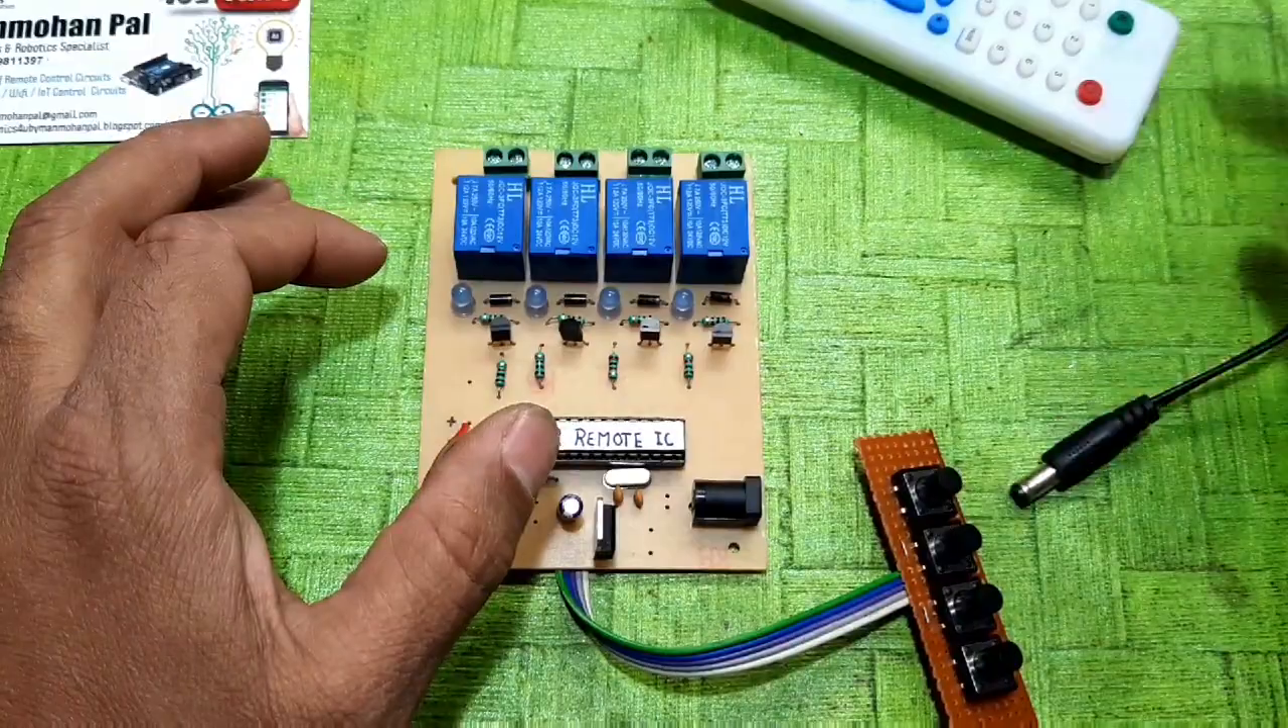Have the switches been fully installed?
Yes.